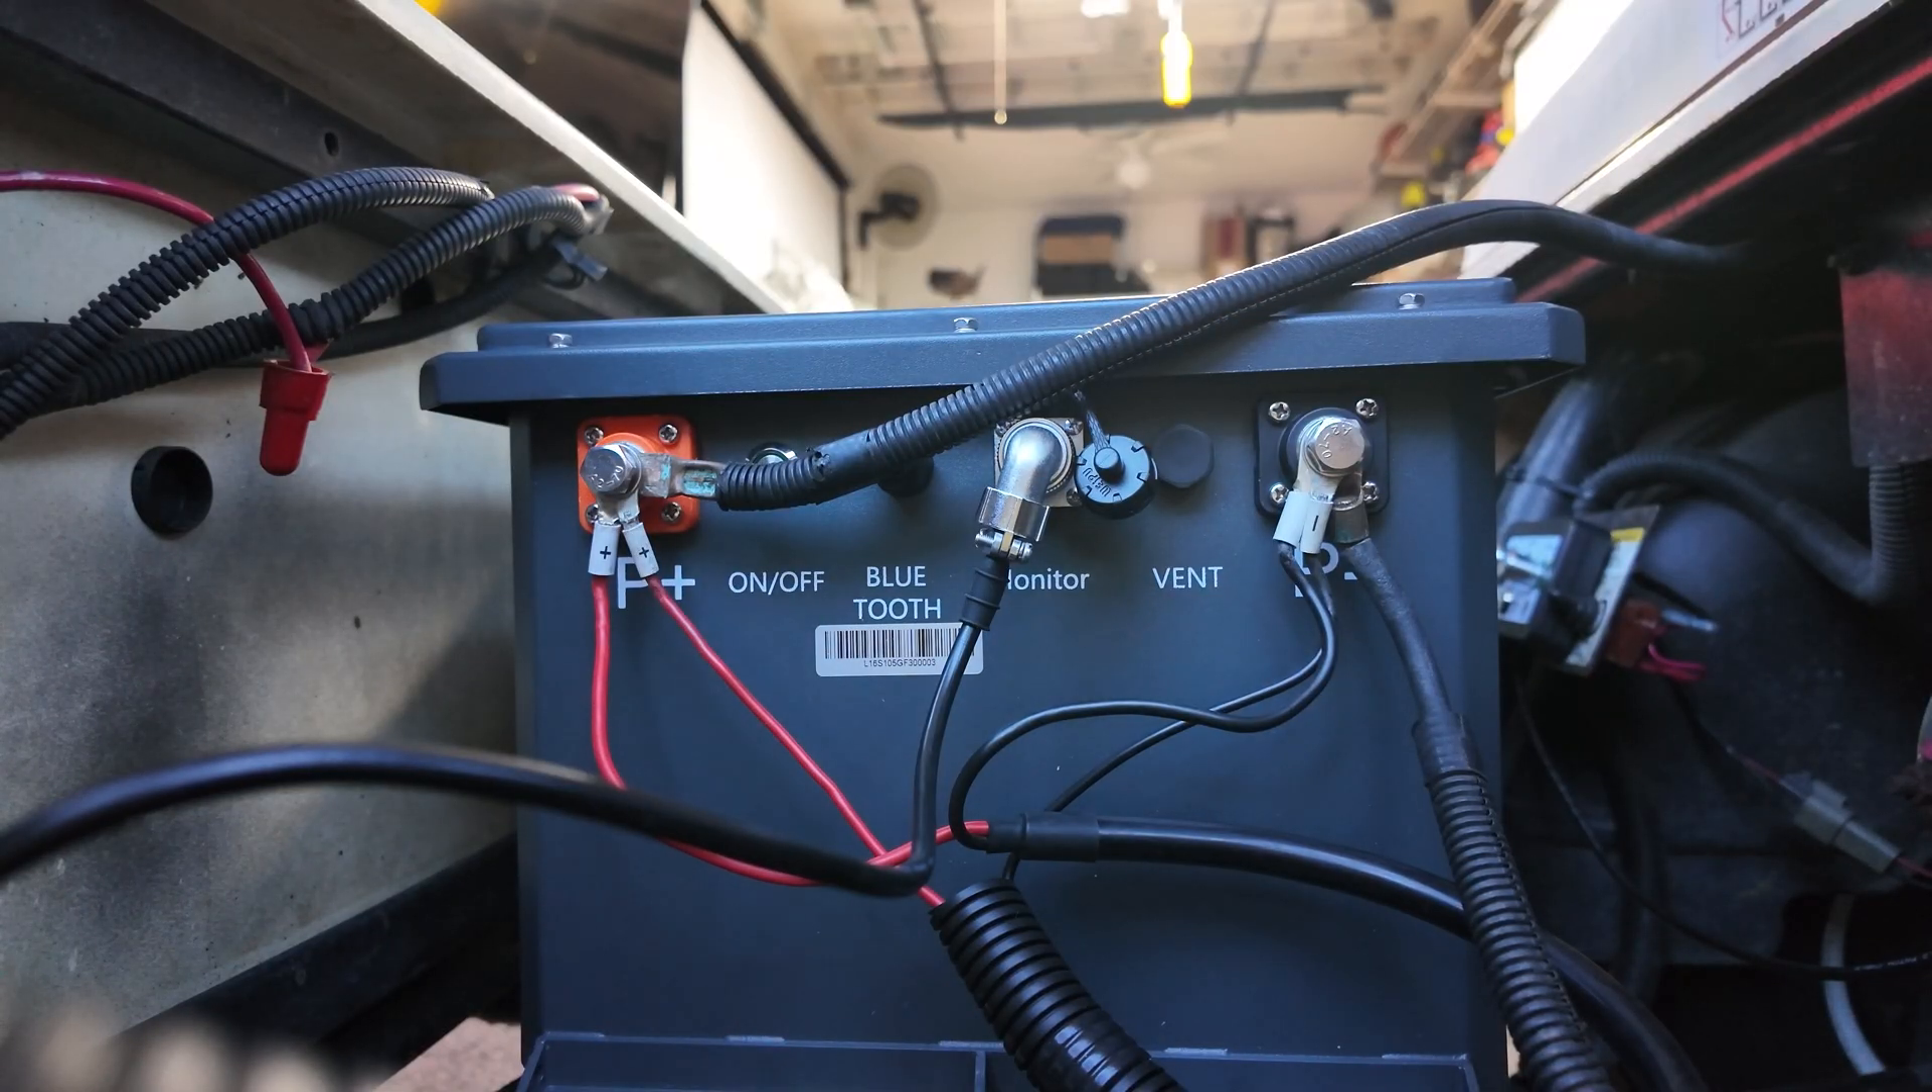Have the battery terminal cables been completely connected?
Yes.